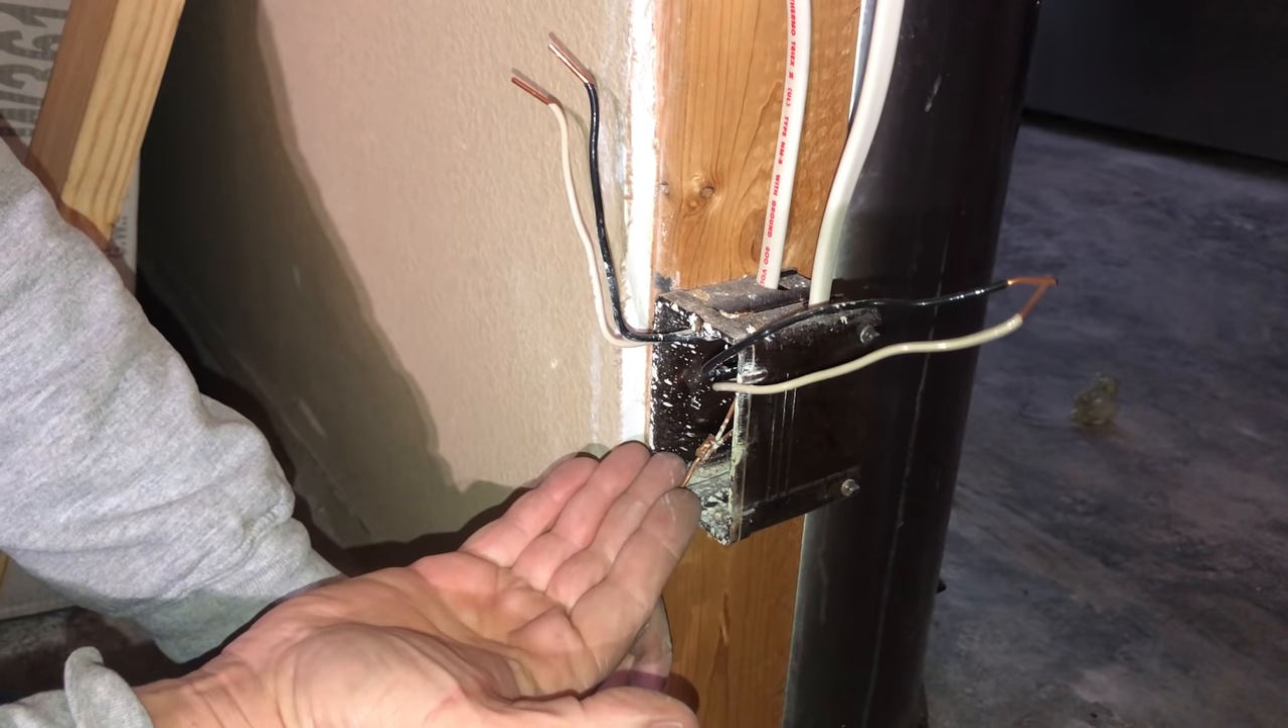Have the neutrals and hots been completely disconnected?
Yes.